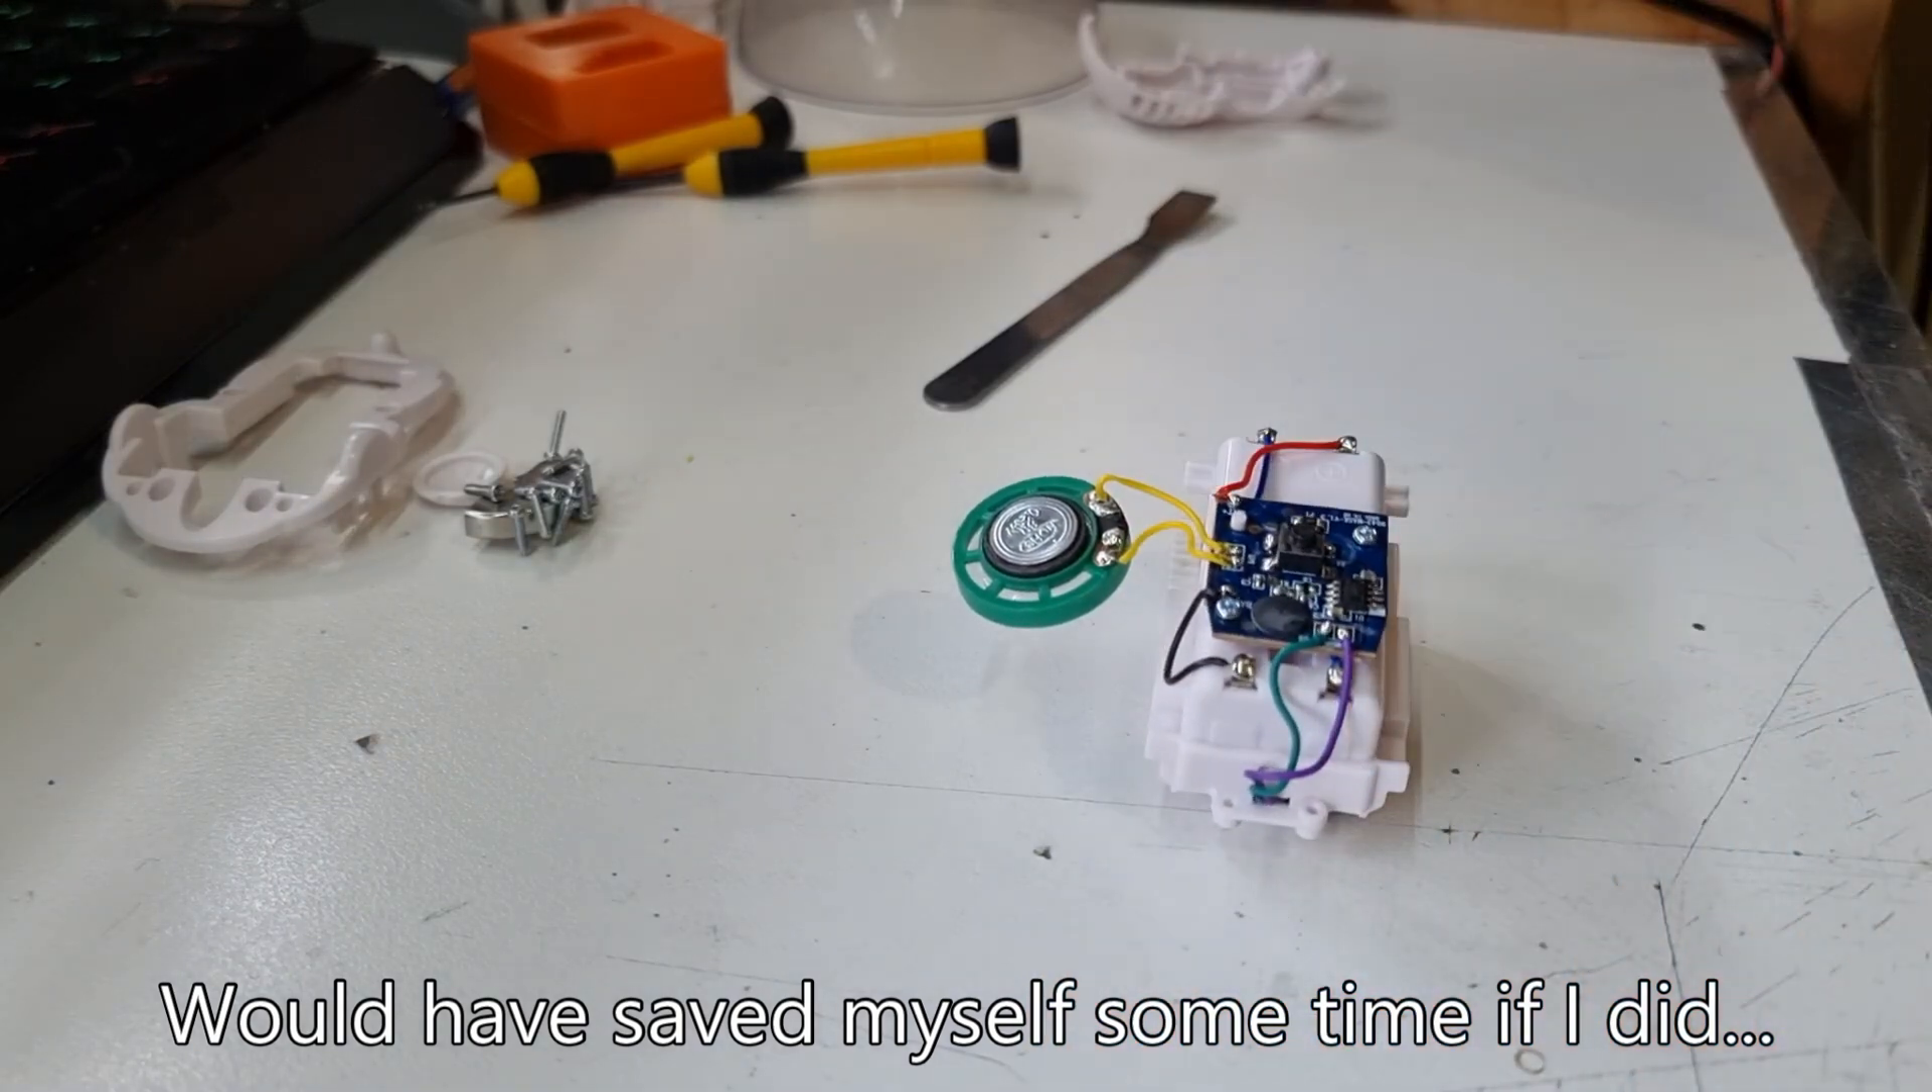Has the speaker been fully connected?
Yes.